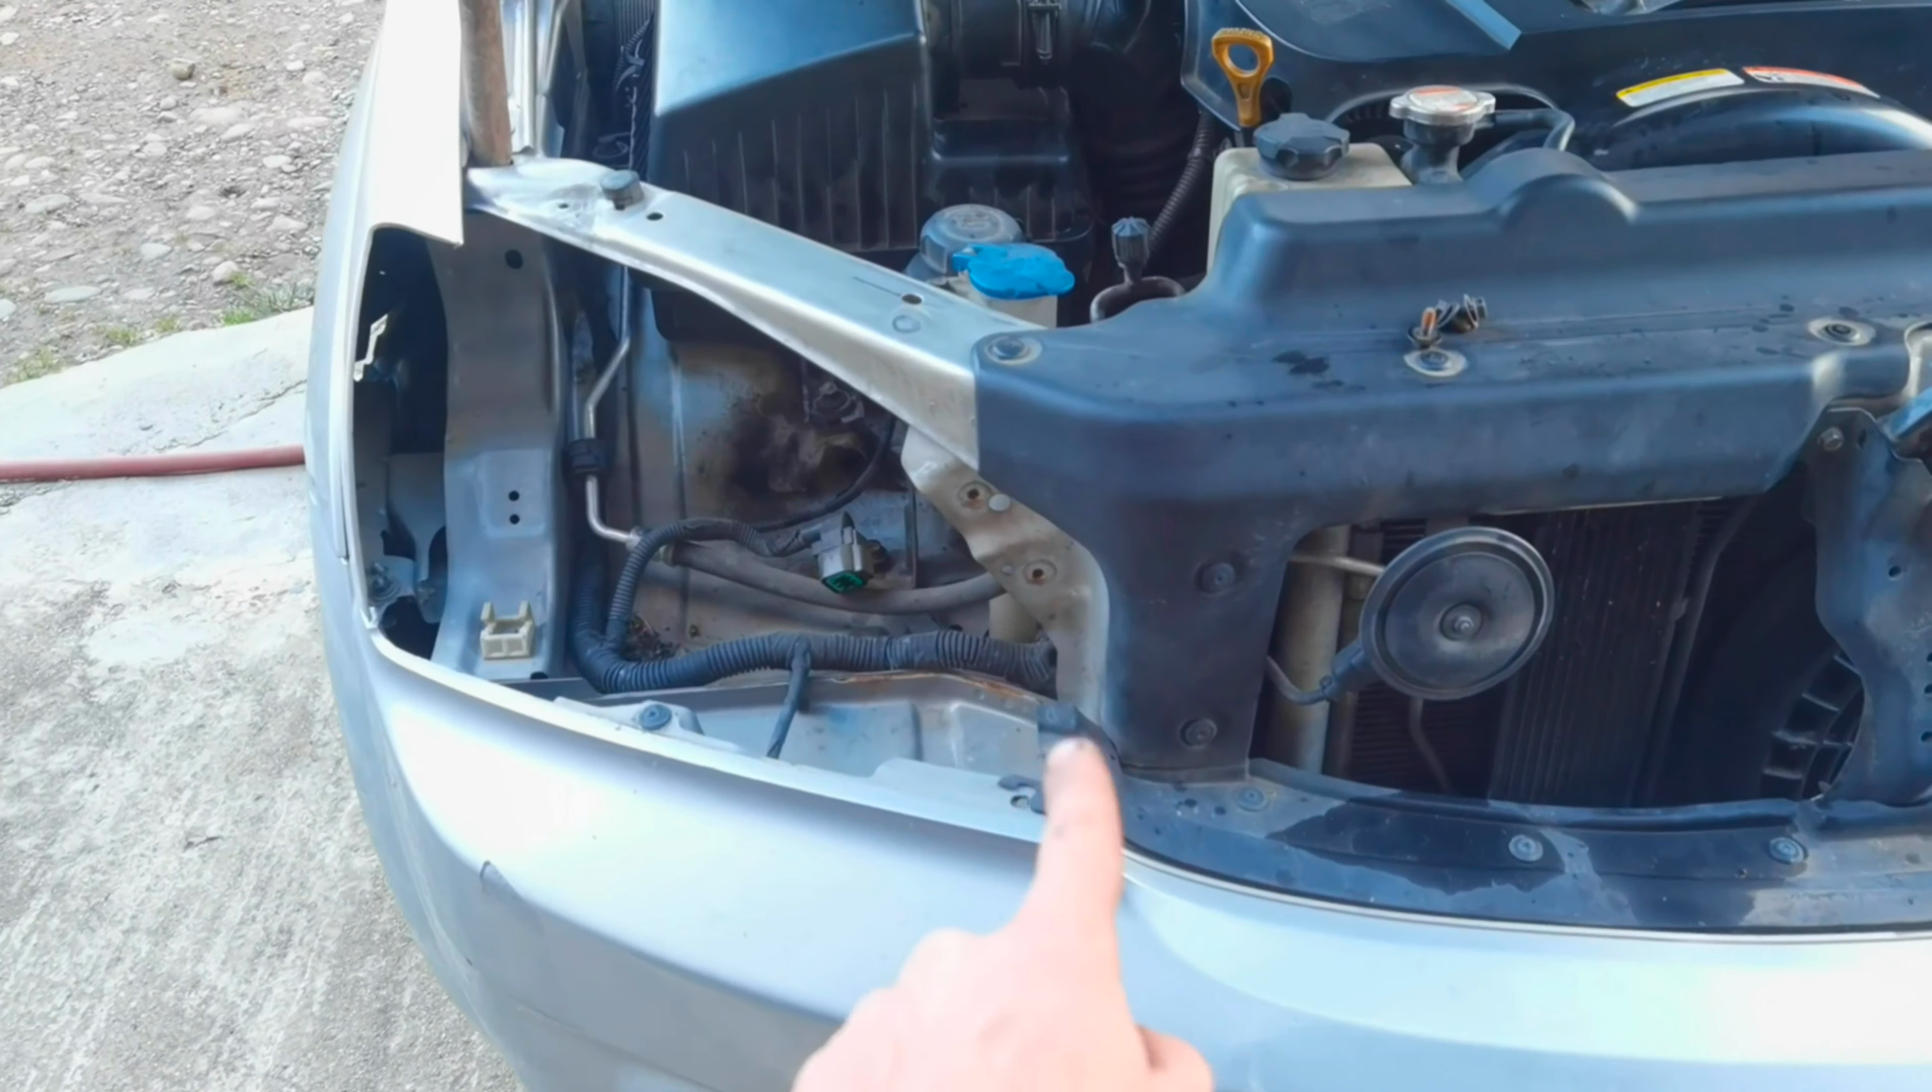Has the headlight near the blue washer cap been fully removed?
Yes.